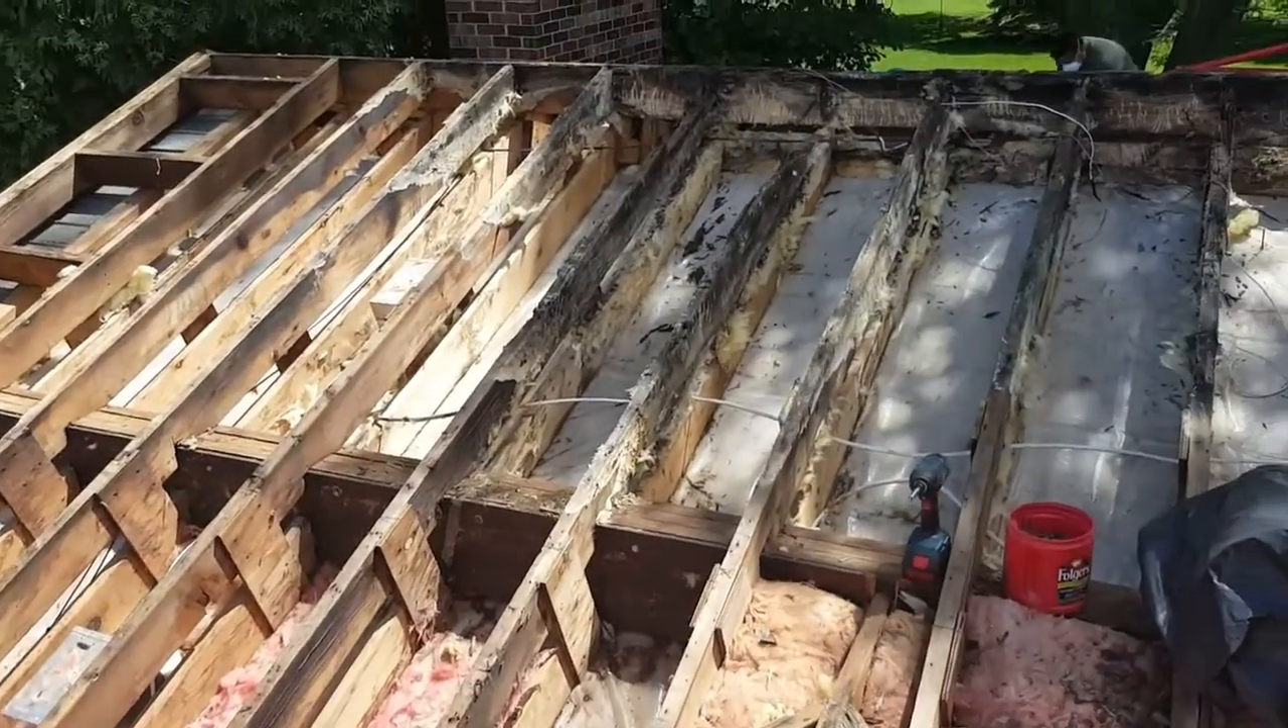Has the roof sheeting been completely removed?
Yes.